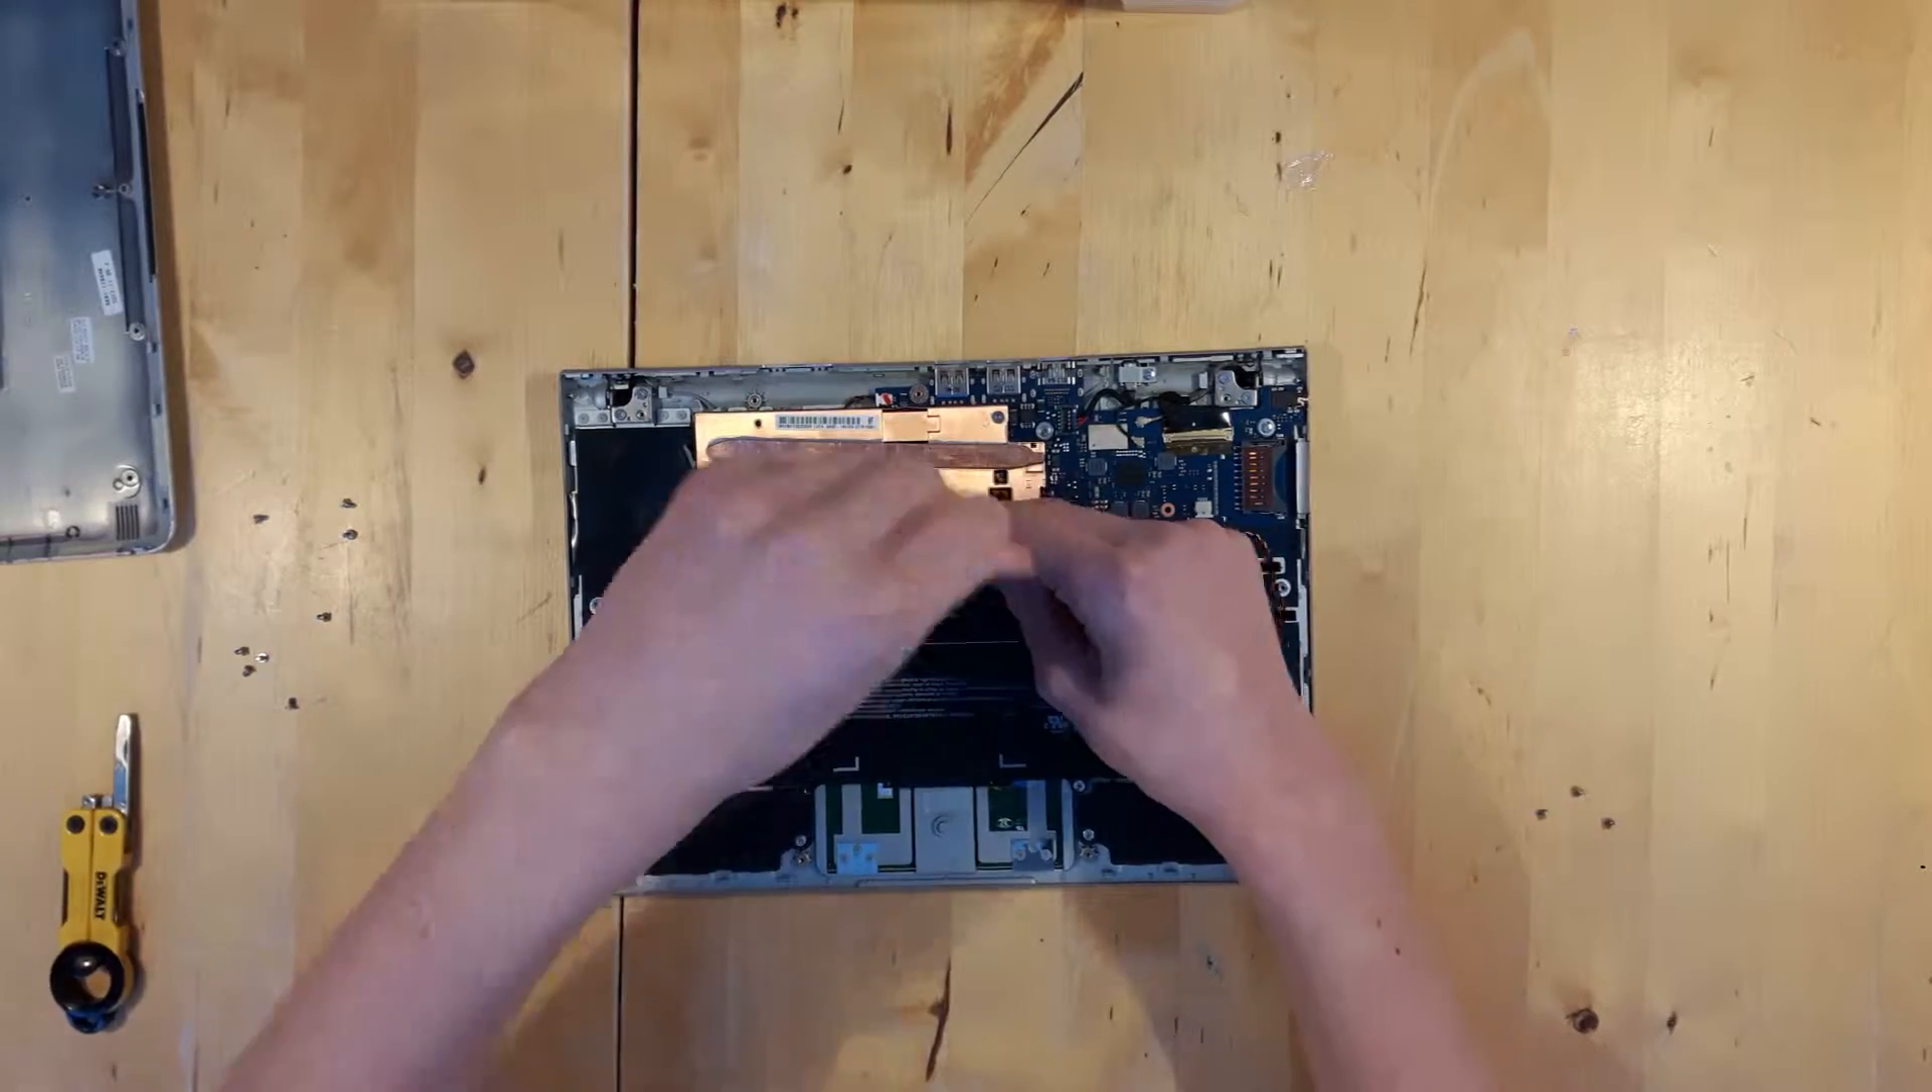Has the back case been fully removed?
Yes.